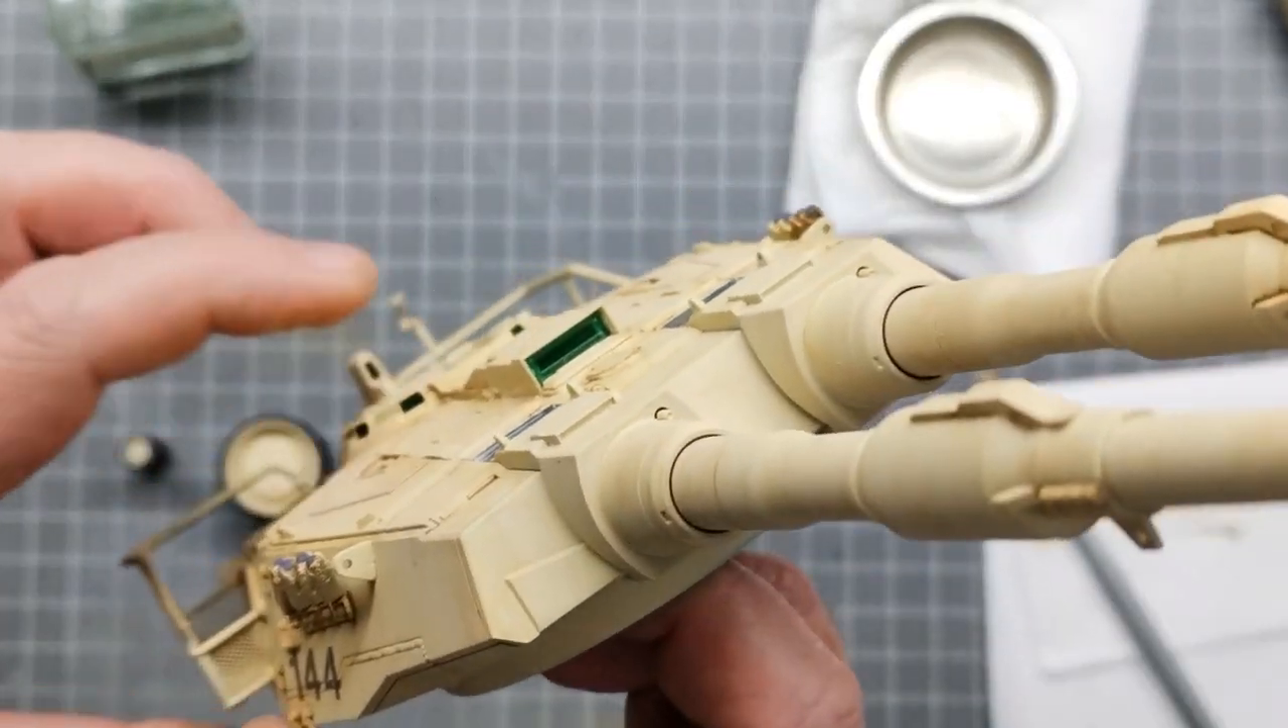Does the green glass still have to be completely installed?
No.